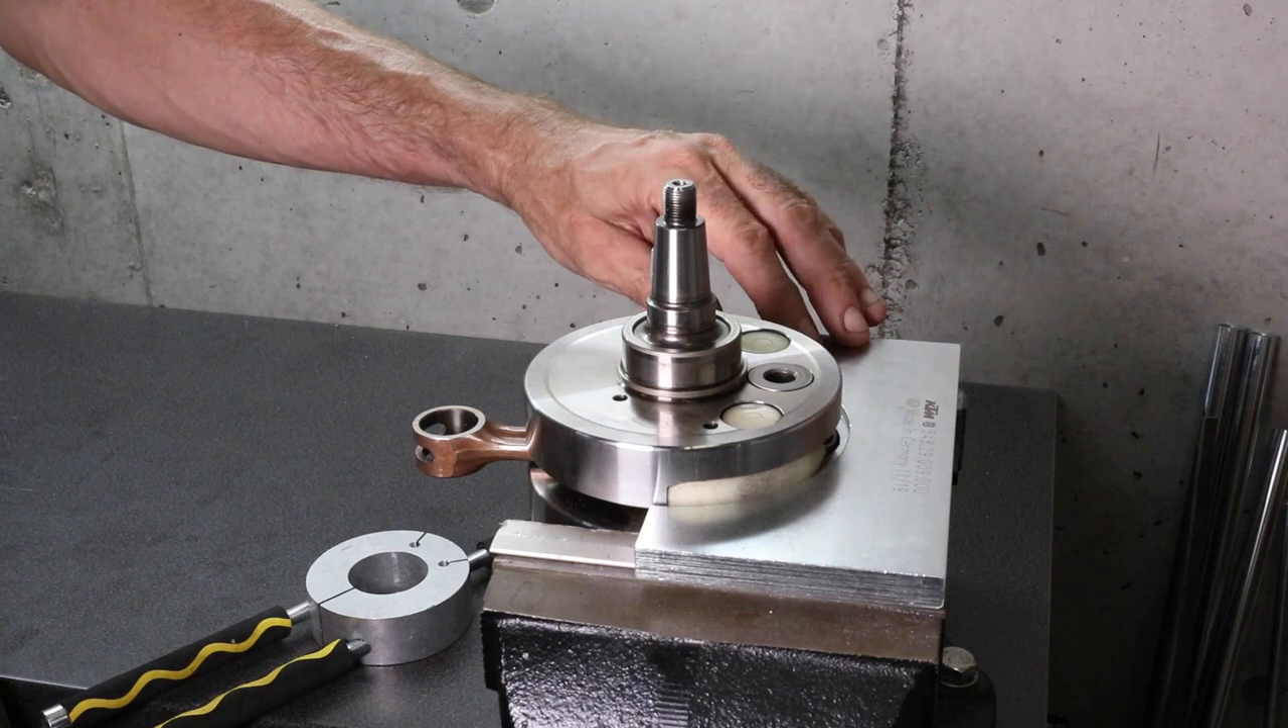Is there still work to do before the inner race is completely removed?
Yes.